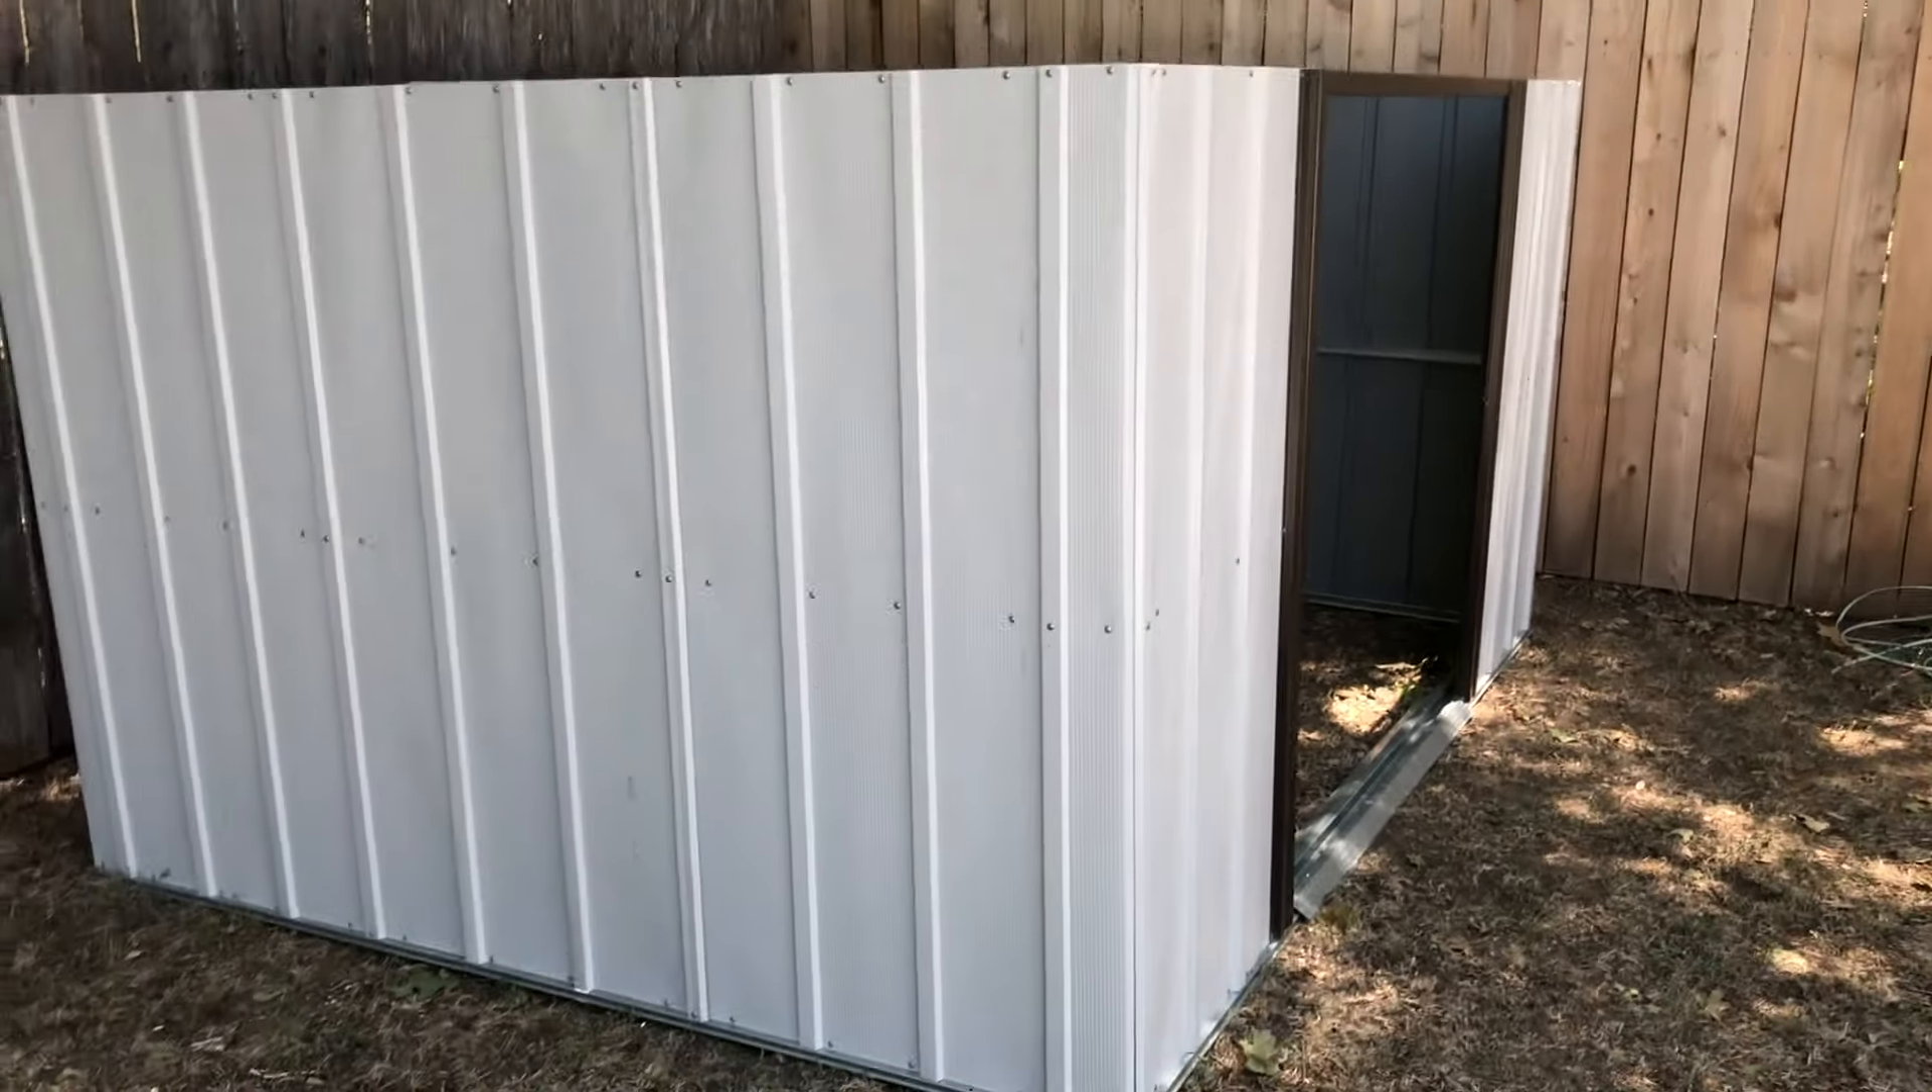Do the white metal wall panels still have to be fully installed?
No.